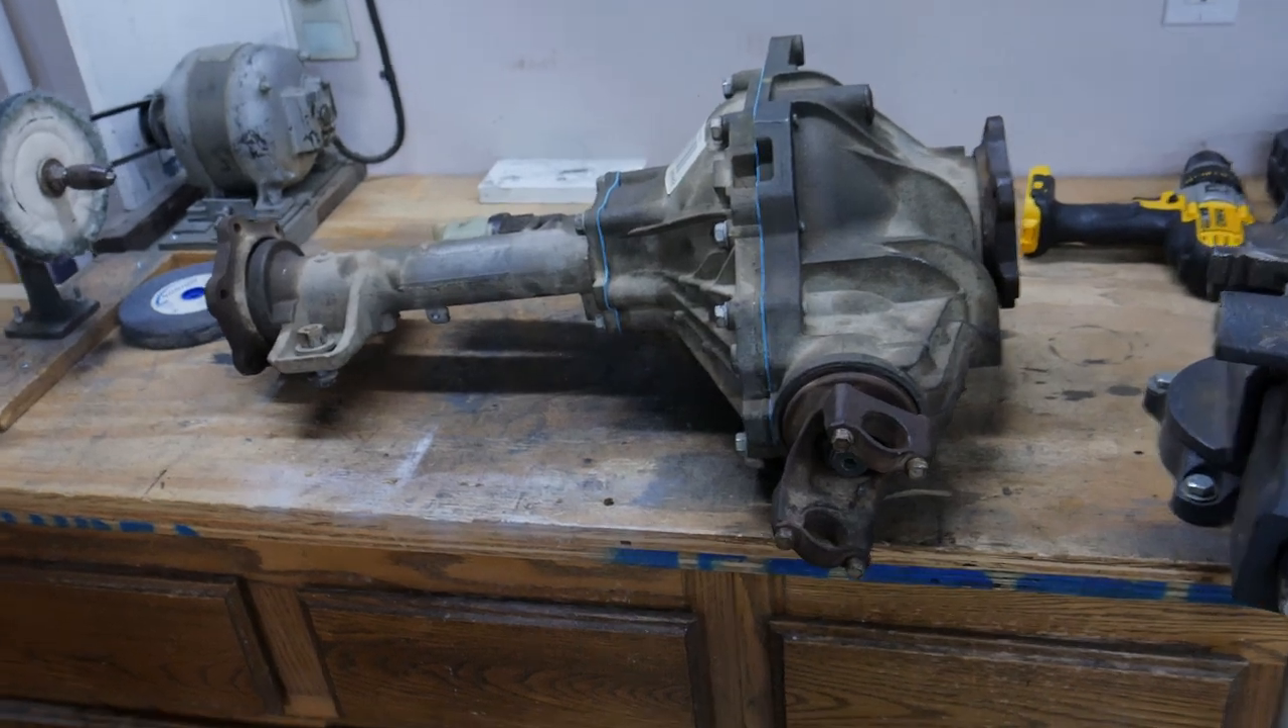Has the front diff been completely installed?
No.